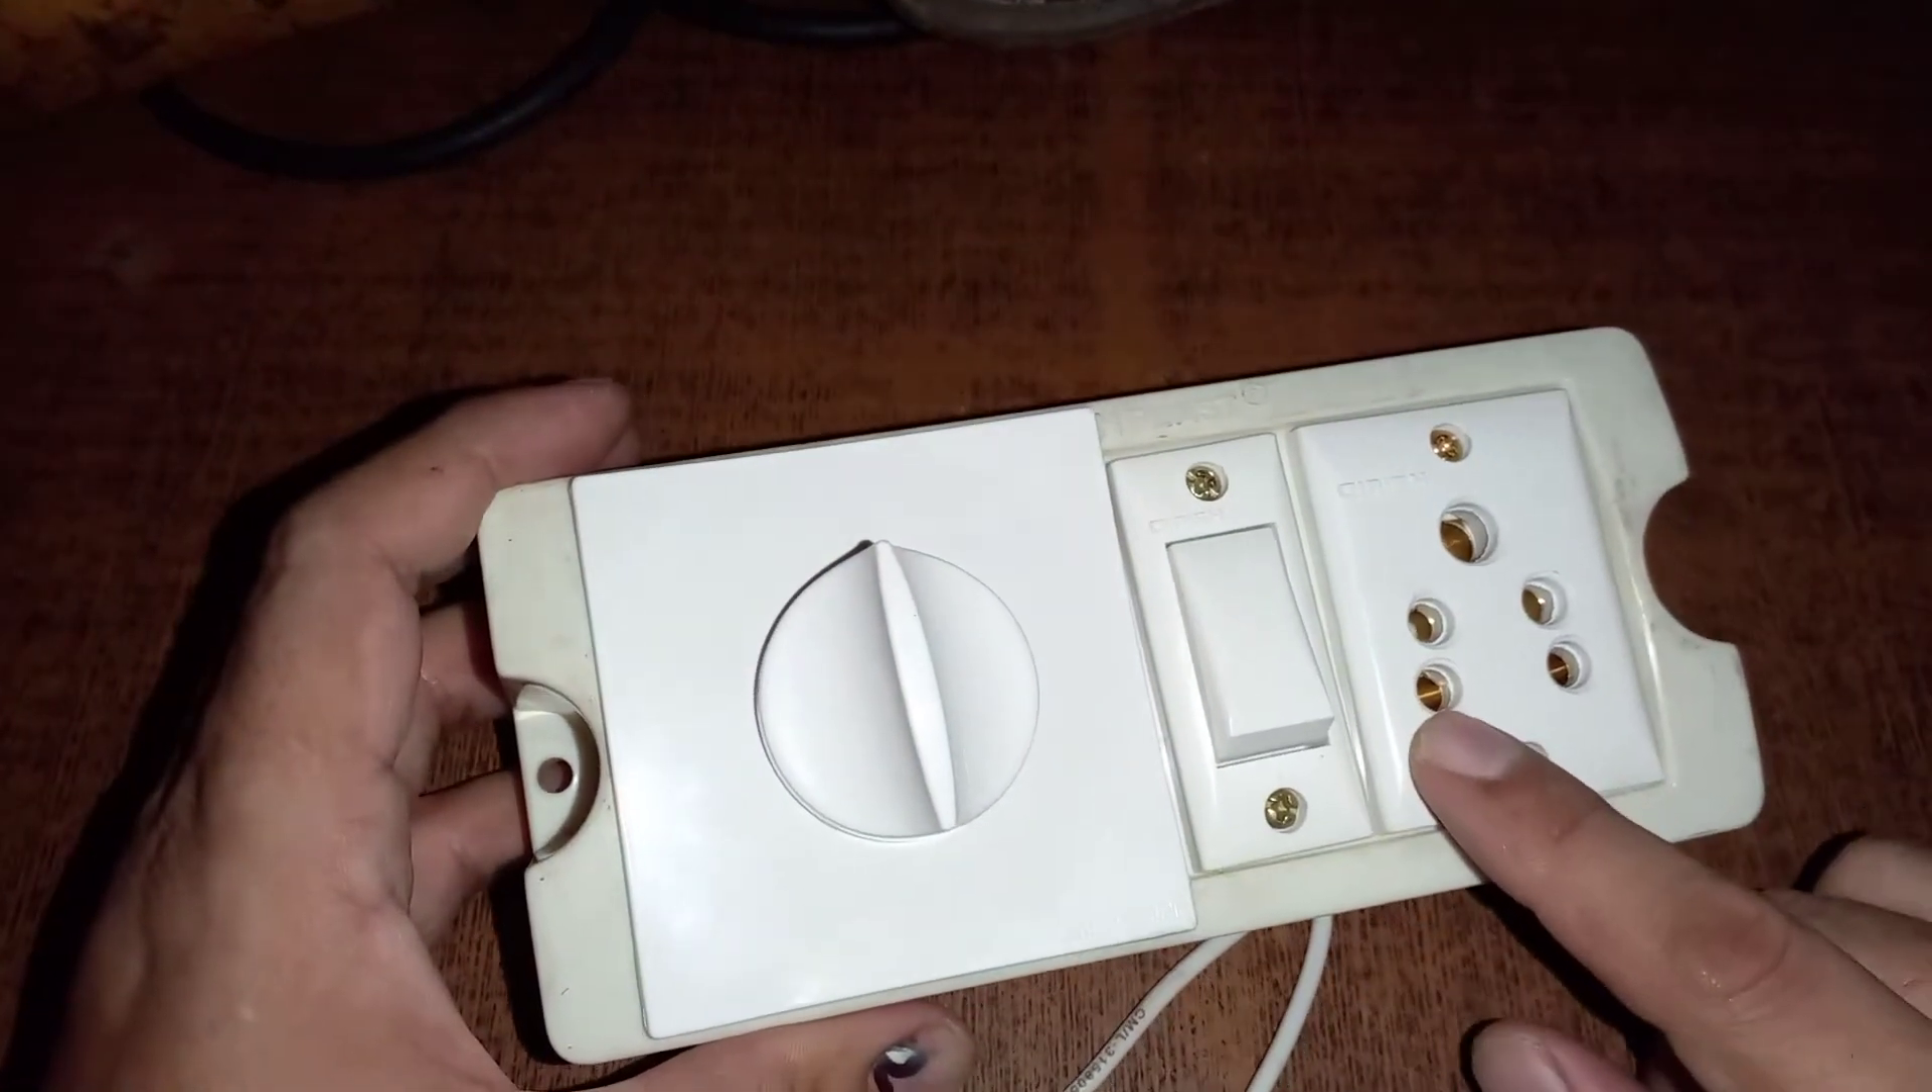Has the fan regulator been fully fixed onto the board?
Yes.